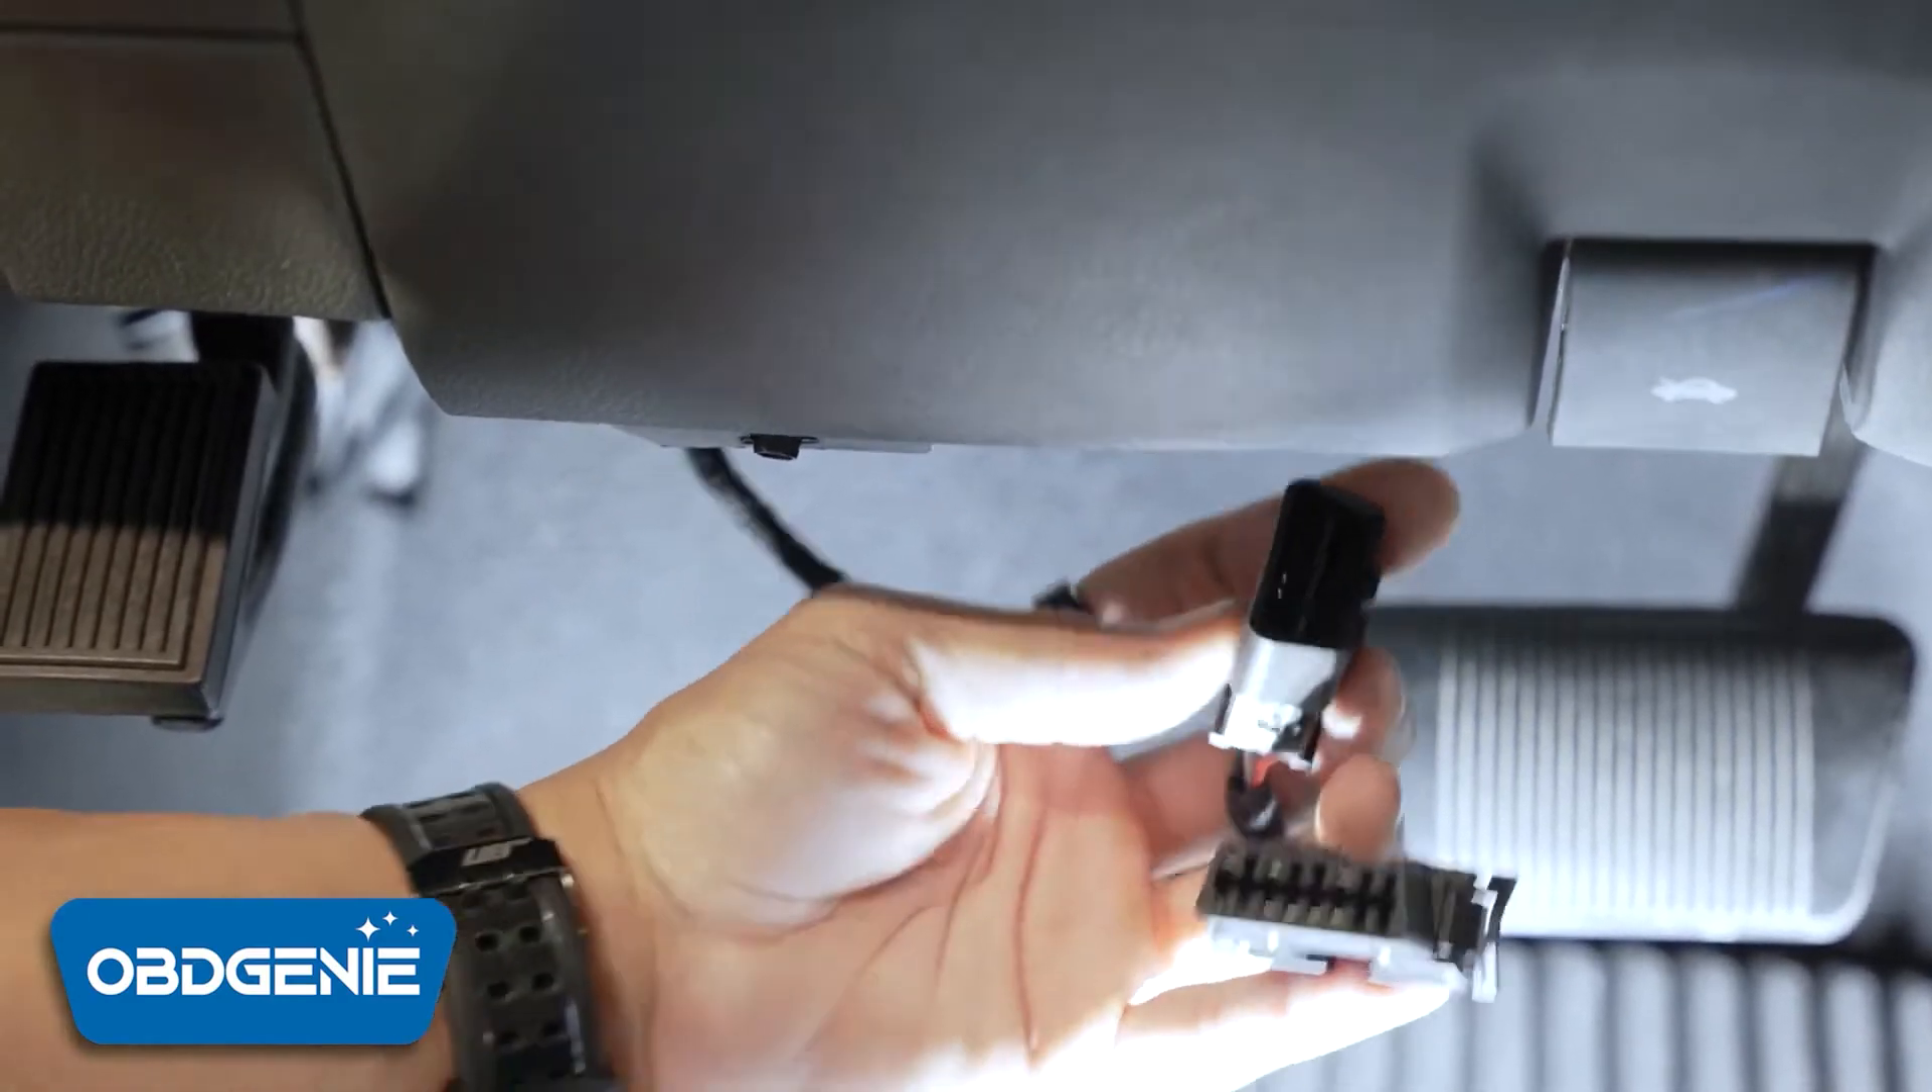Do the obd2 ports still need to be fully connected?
Yes.